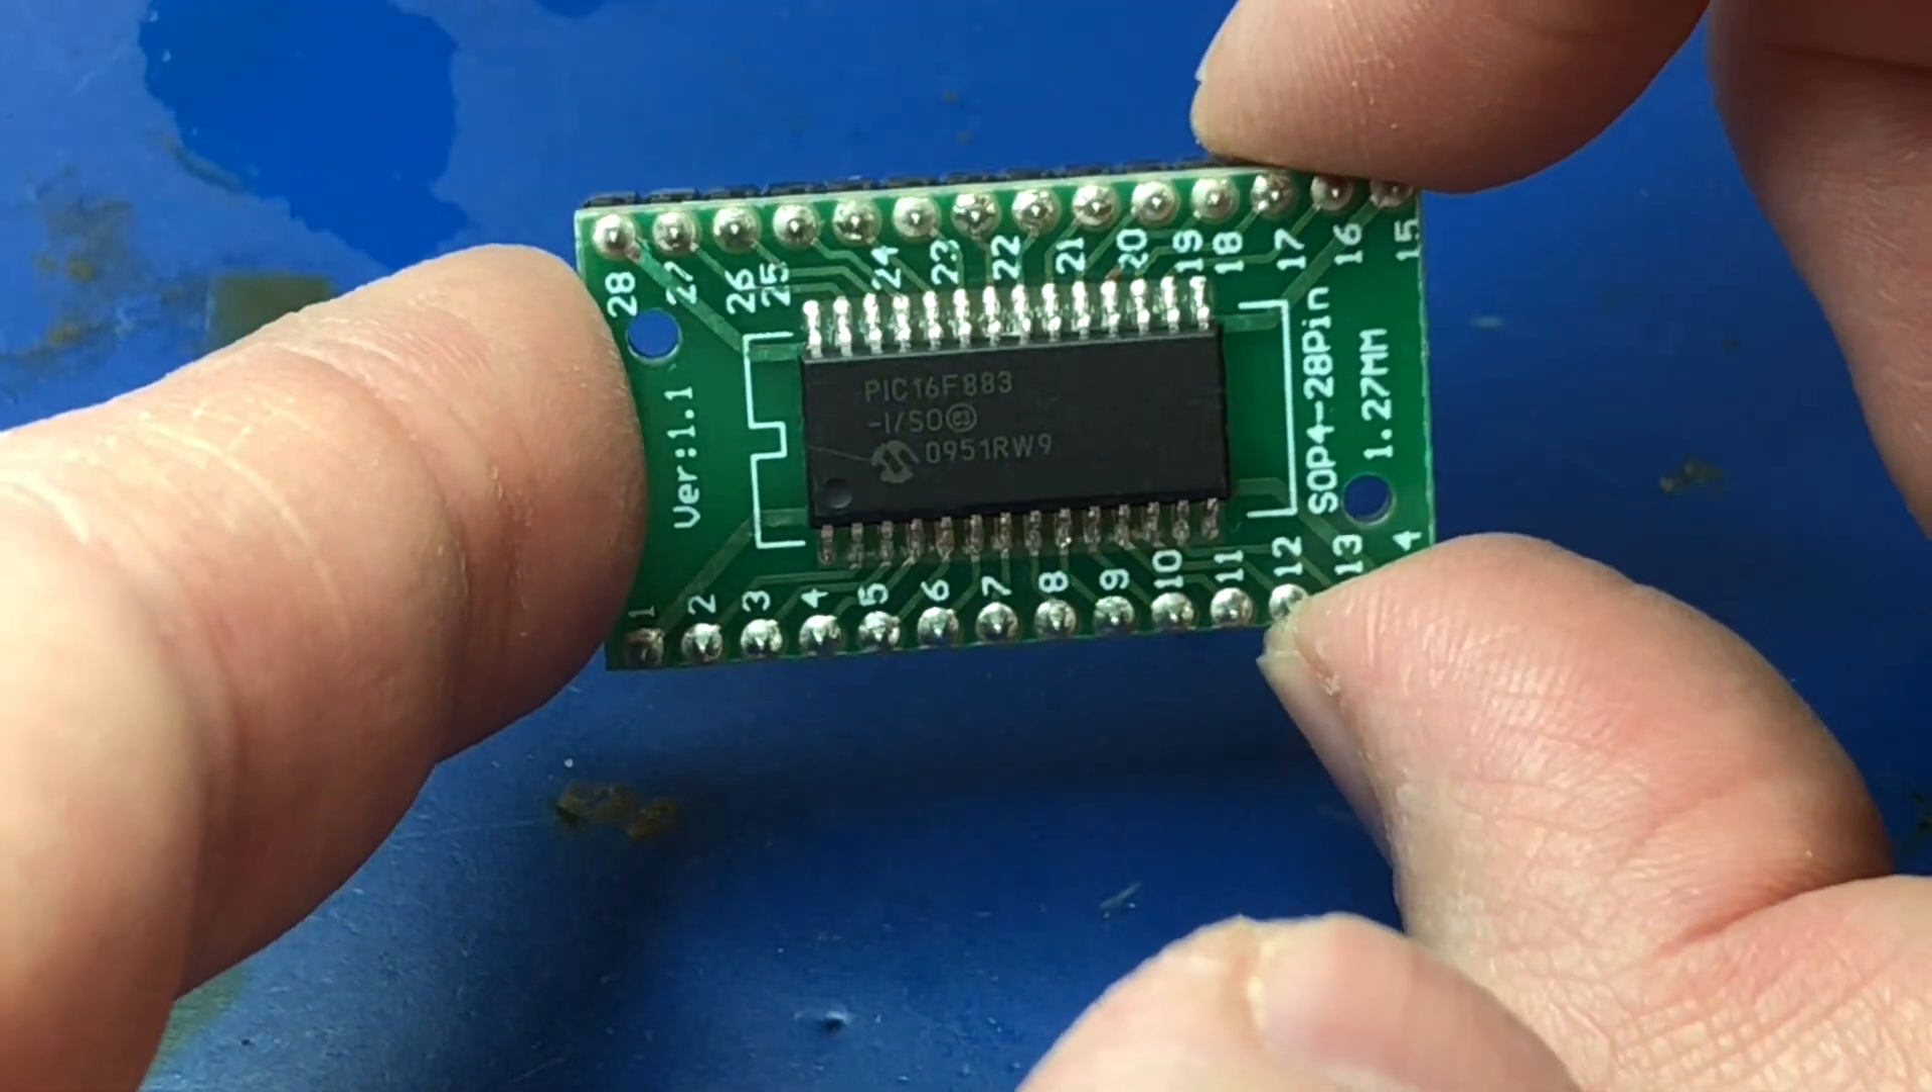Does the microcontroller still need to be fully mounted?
No.